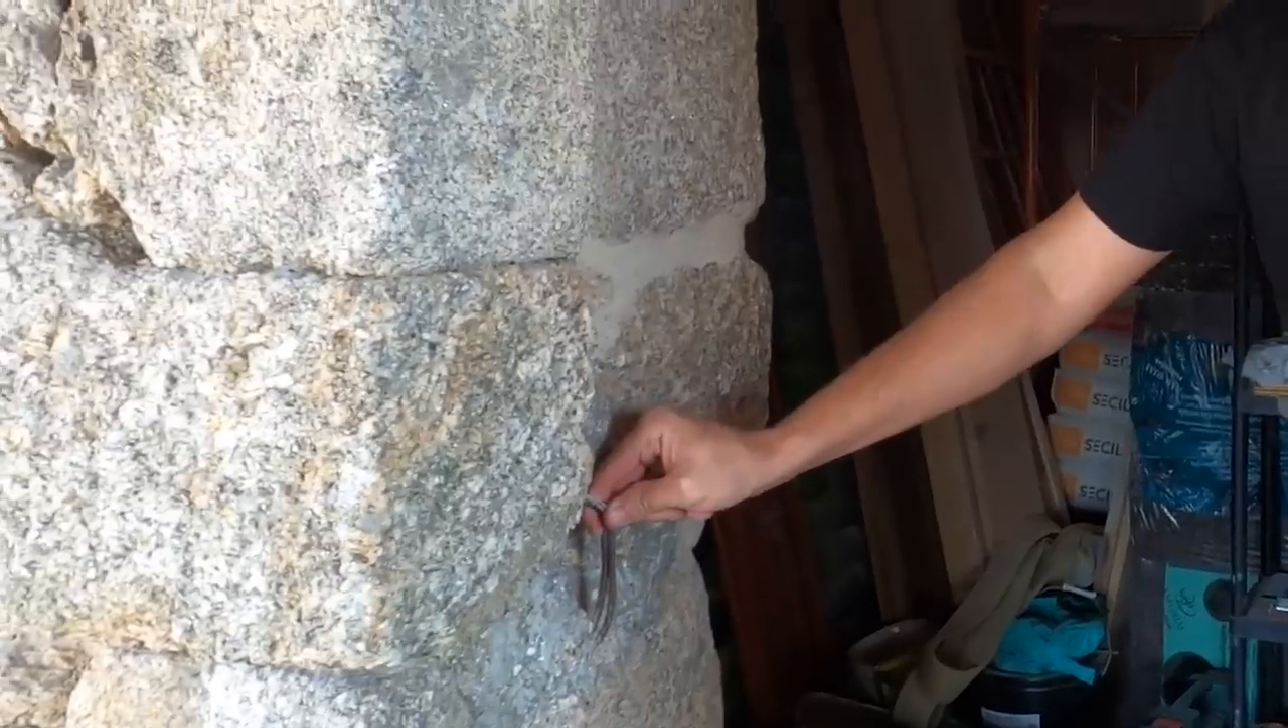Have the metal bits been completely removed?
No.